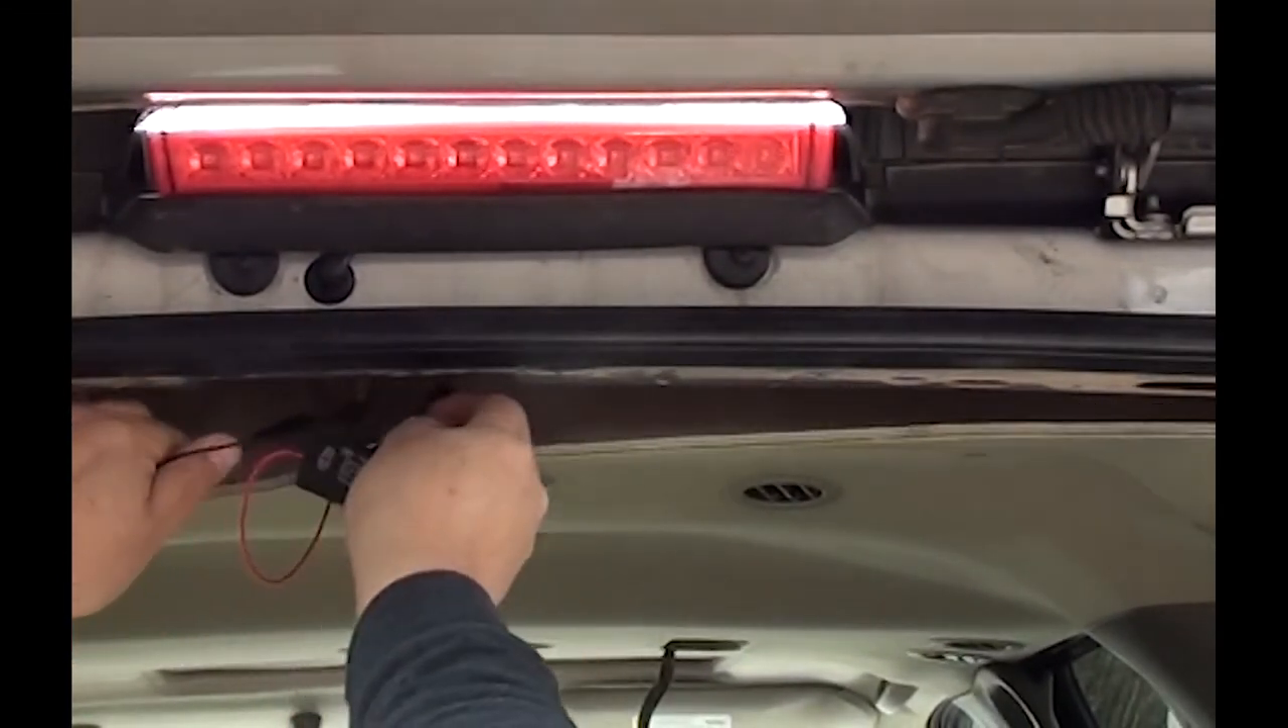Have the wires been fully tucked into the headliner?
No.